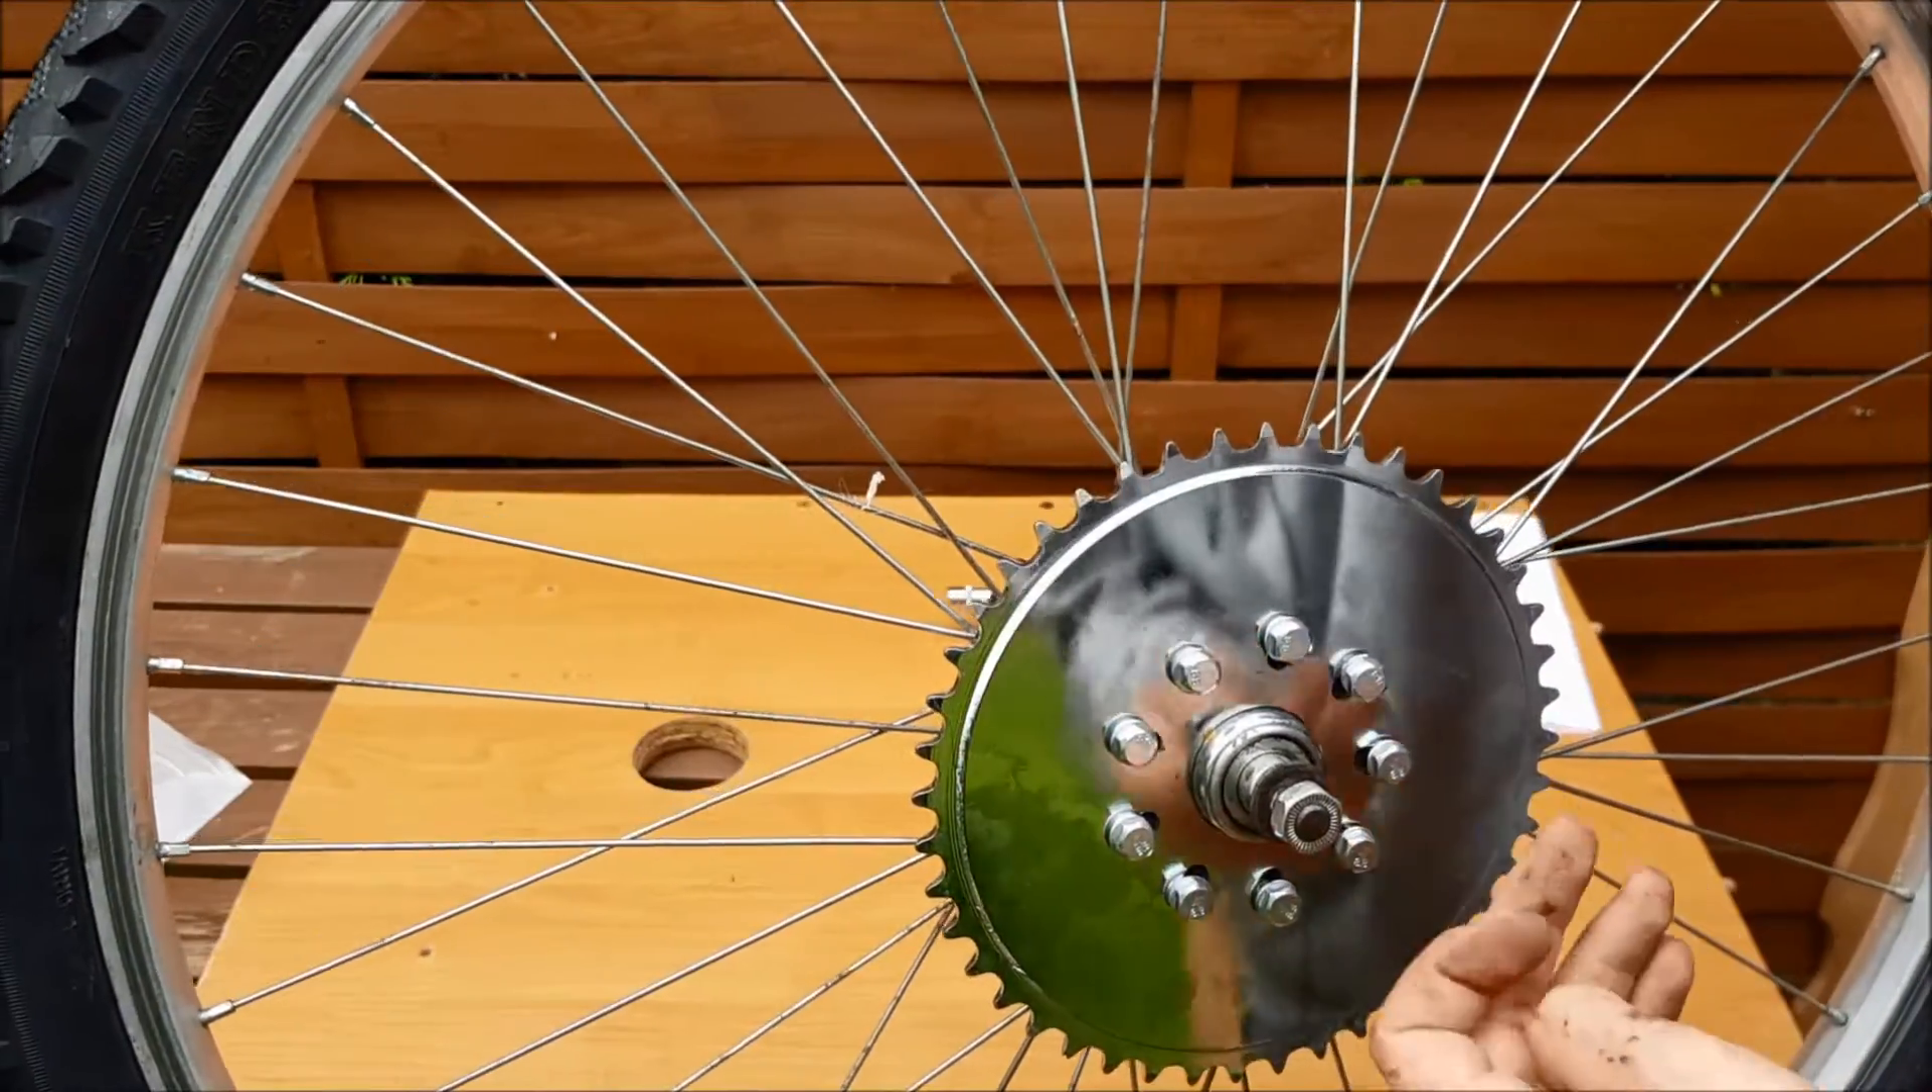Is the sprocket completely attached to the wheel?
Yes.